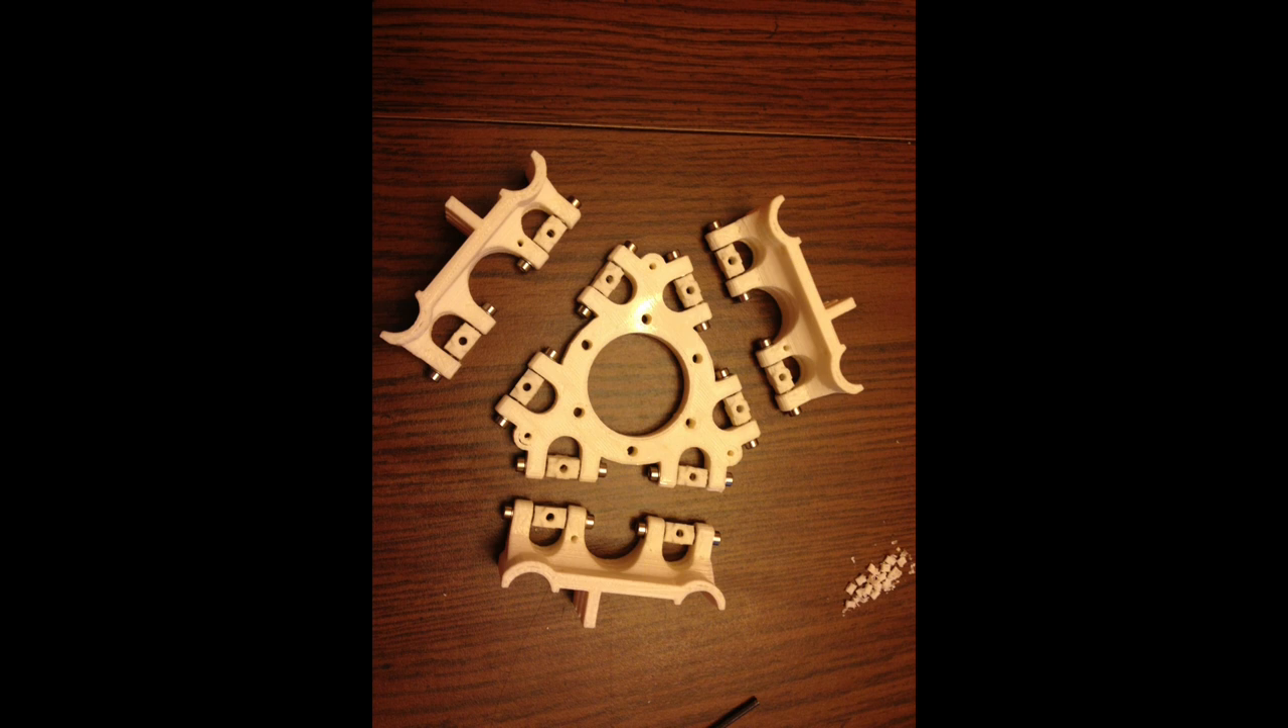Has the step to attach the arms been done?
No.